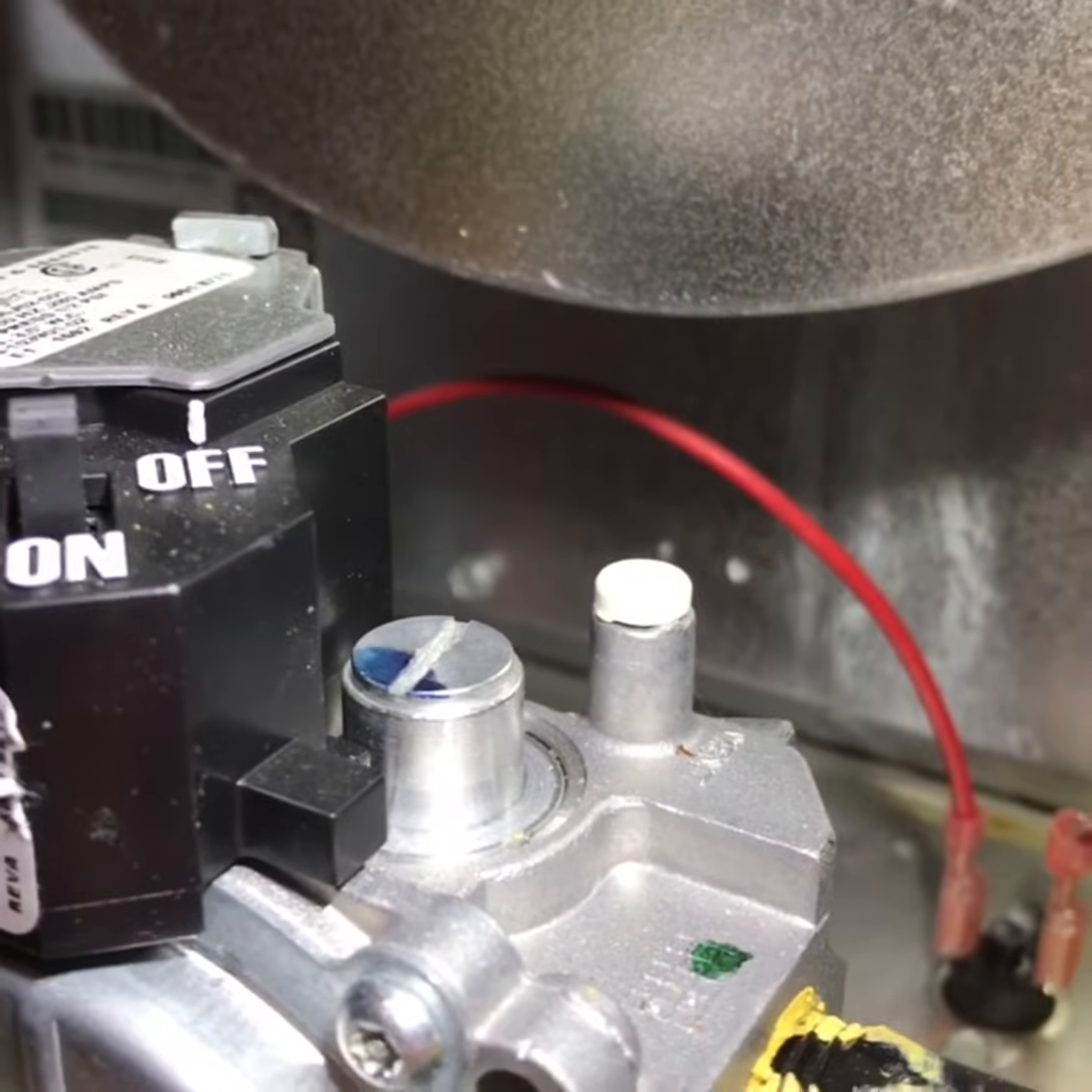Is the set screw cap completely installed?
Yes.